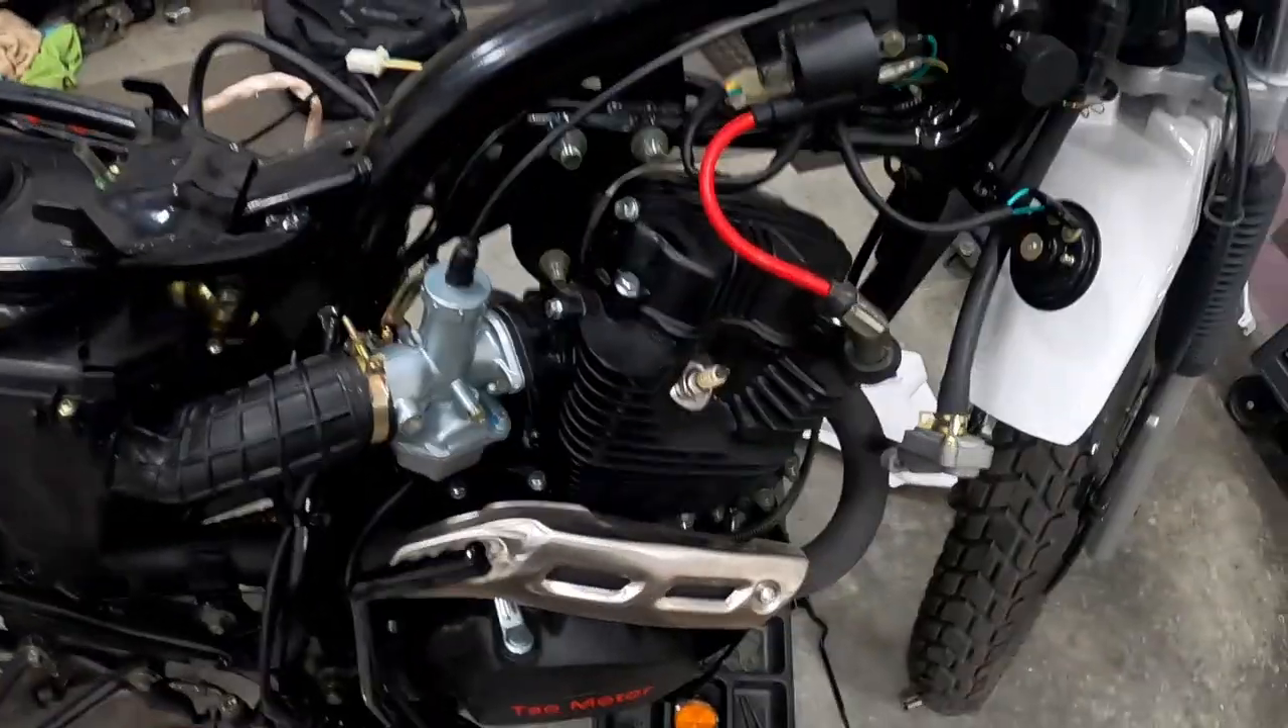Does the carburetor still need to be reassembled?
No.